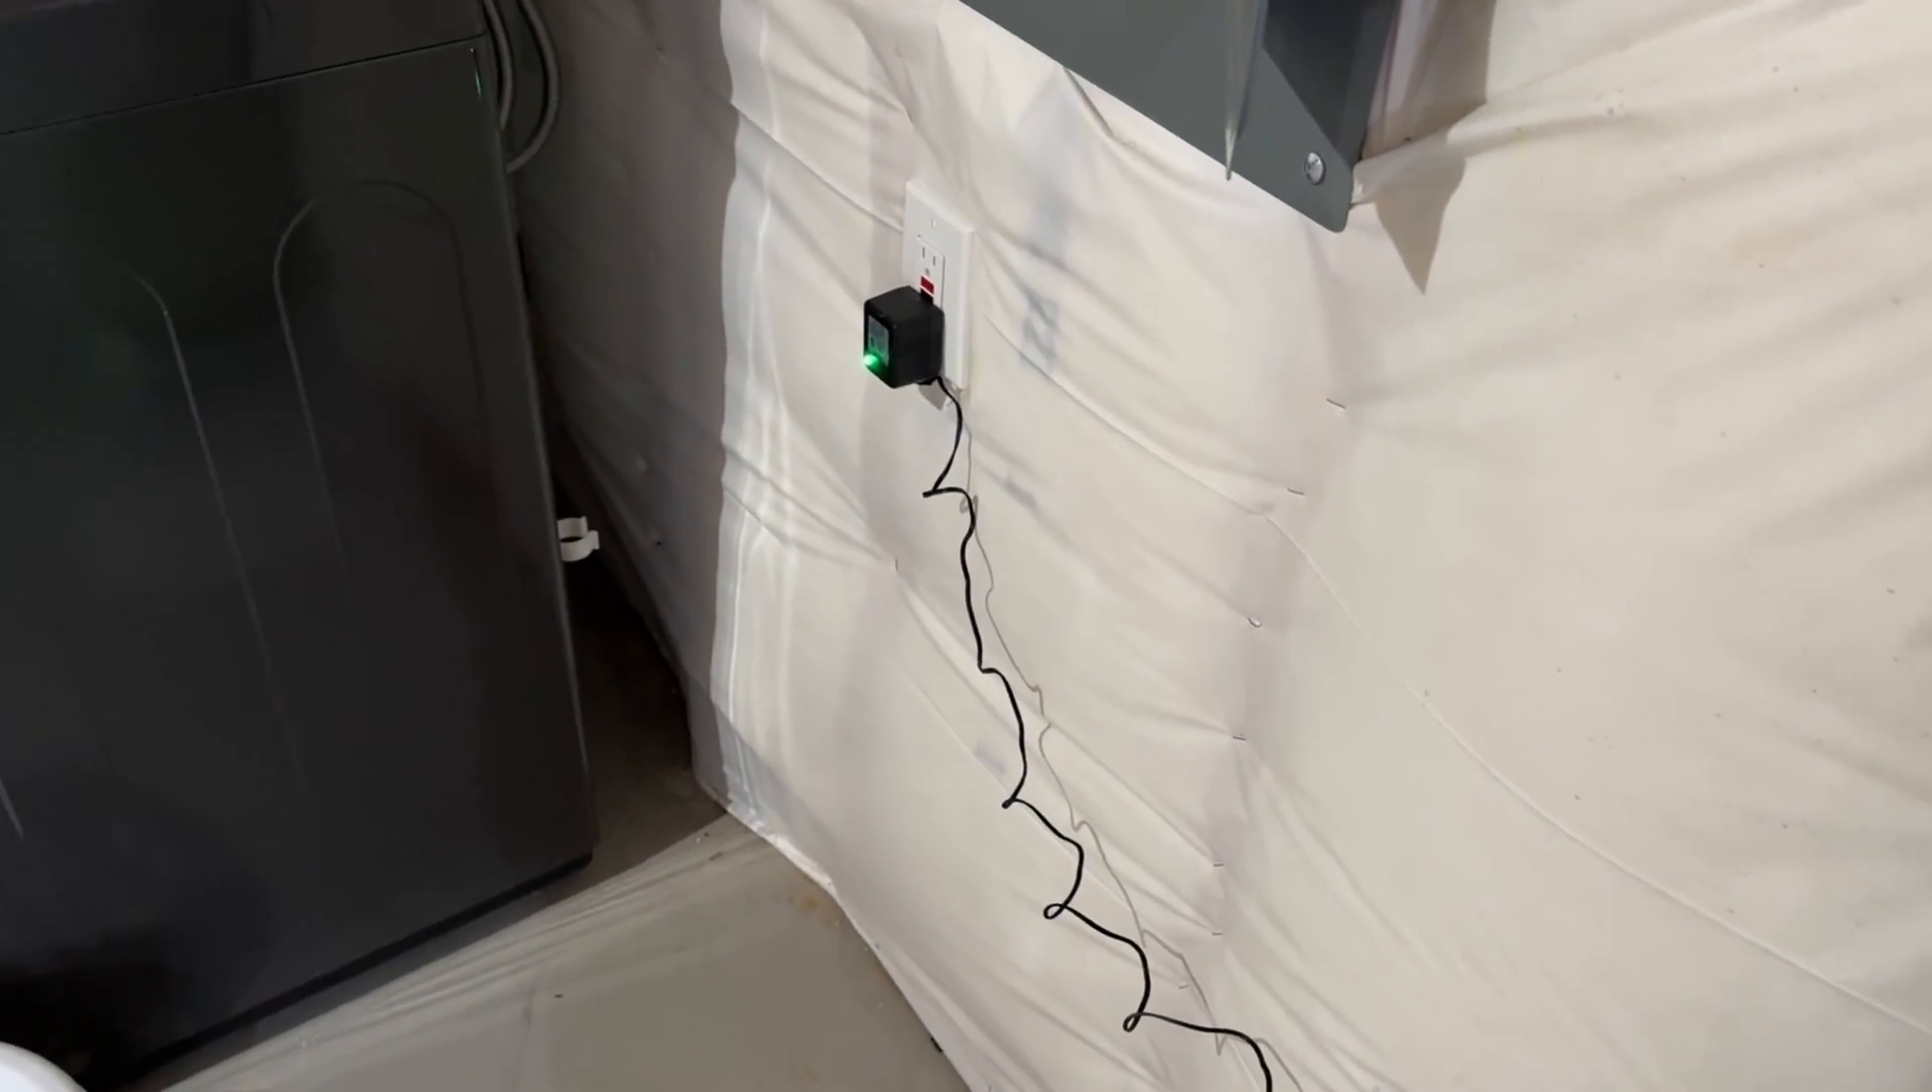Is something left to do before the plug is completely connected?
No.